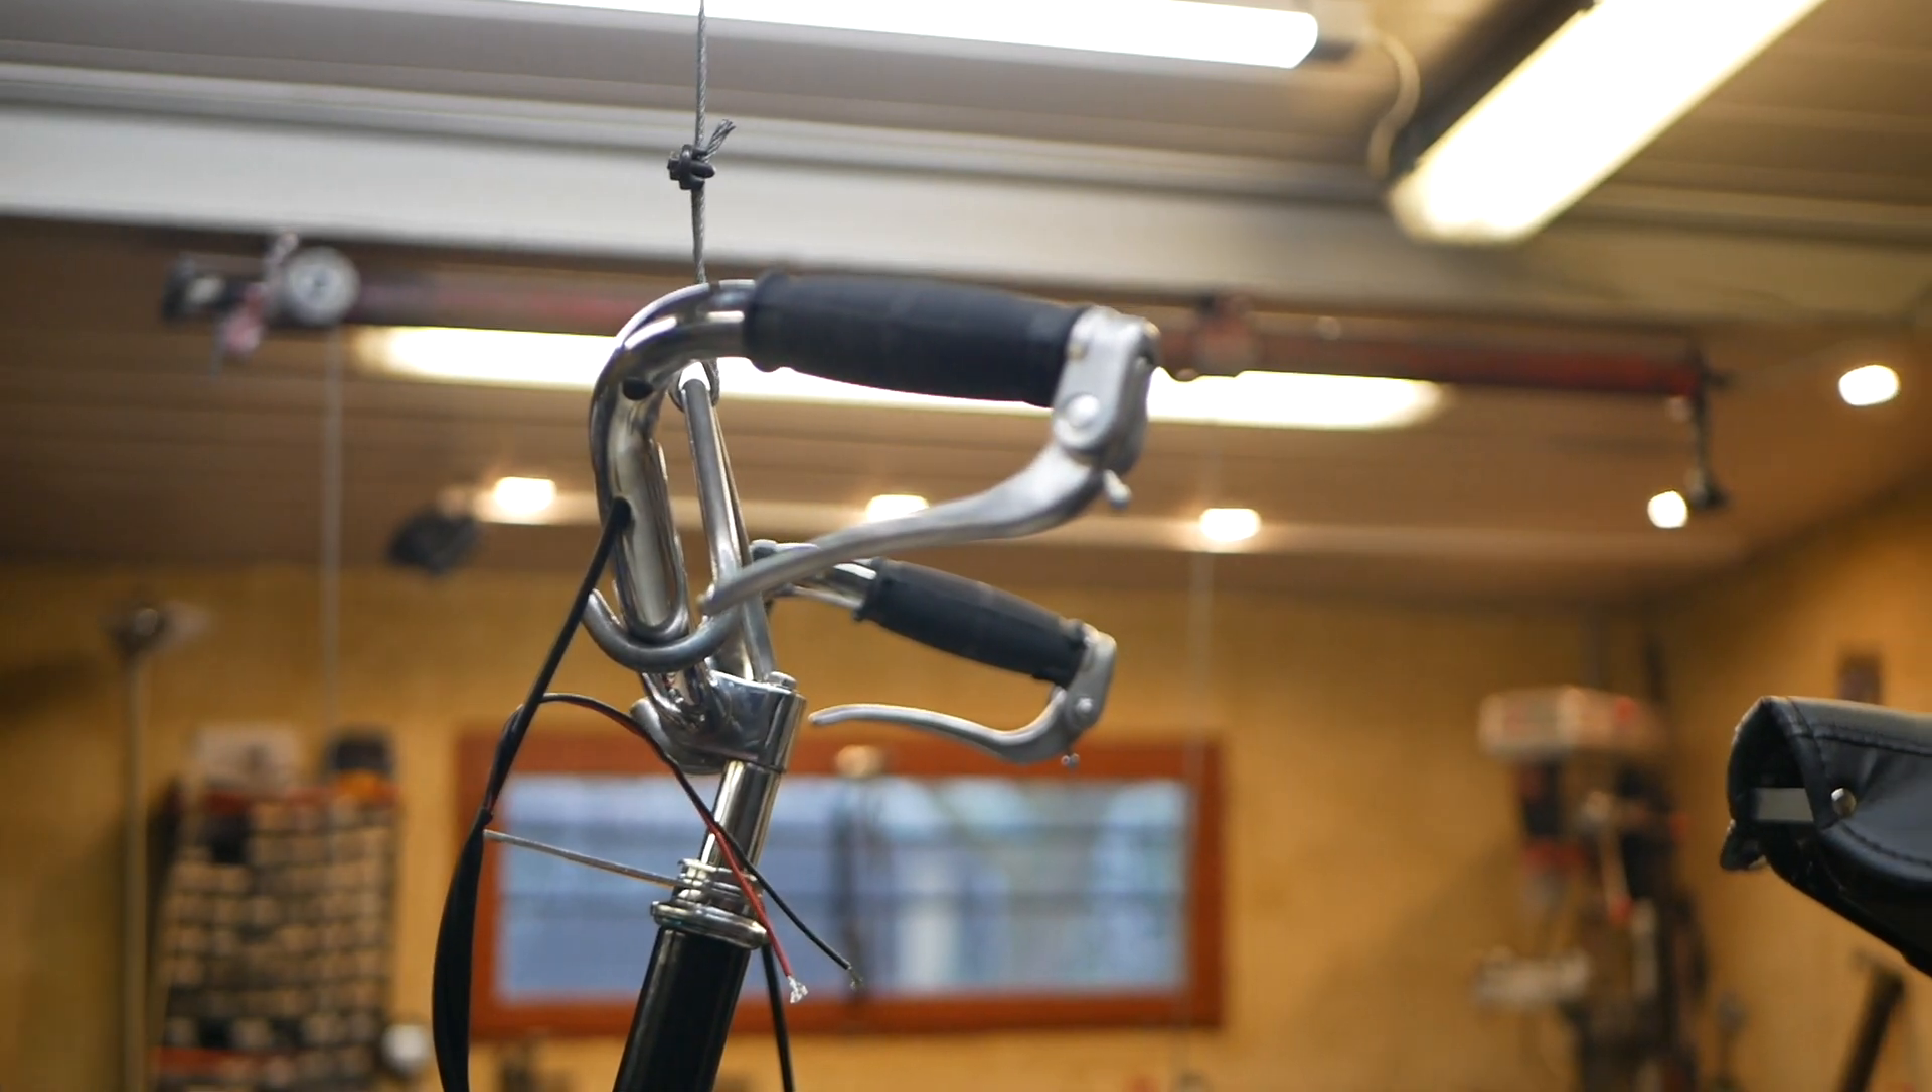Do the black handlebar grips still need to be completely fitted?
No.